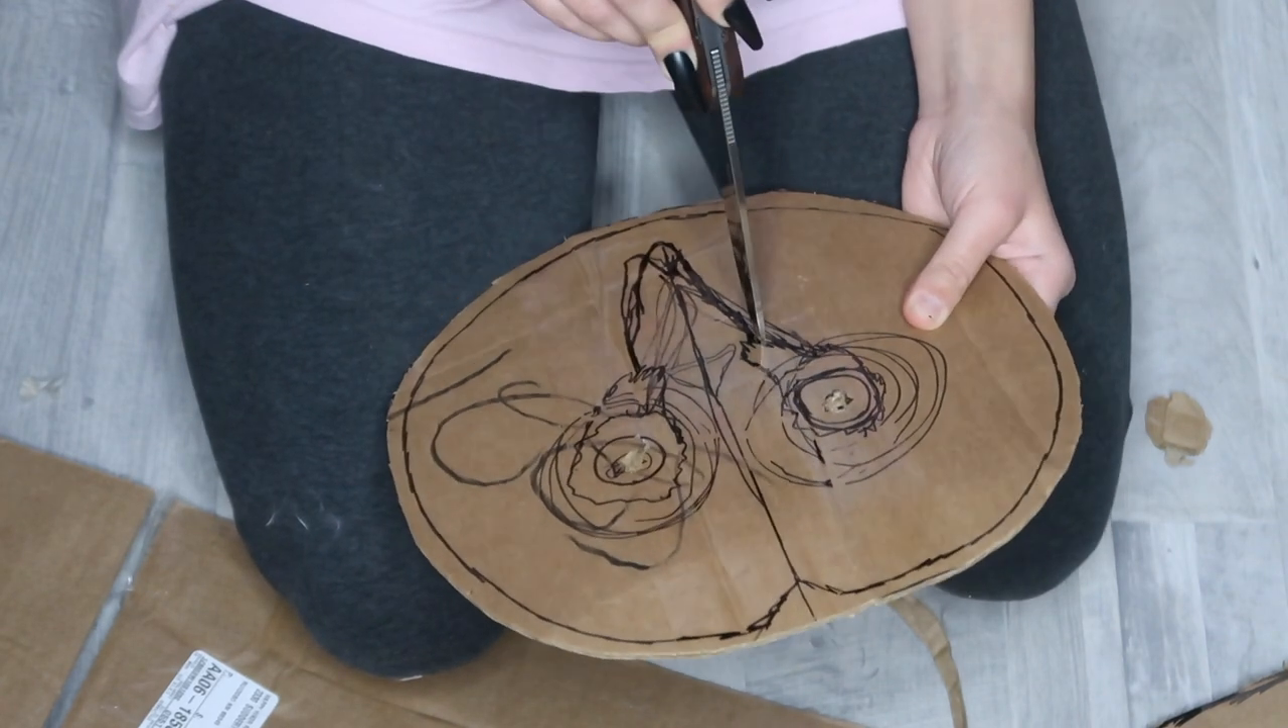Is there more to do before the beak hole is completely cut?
Yes.